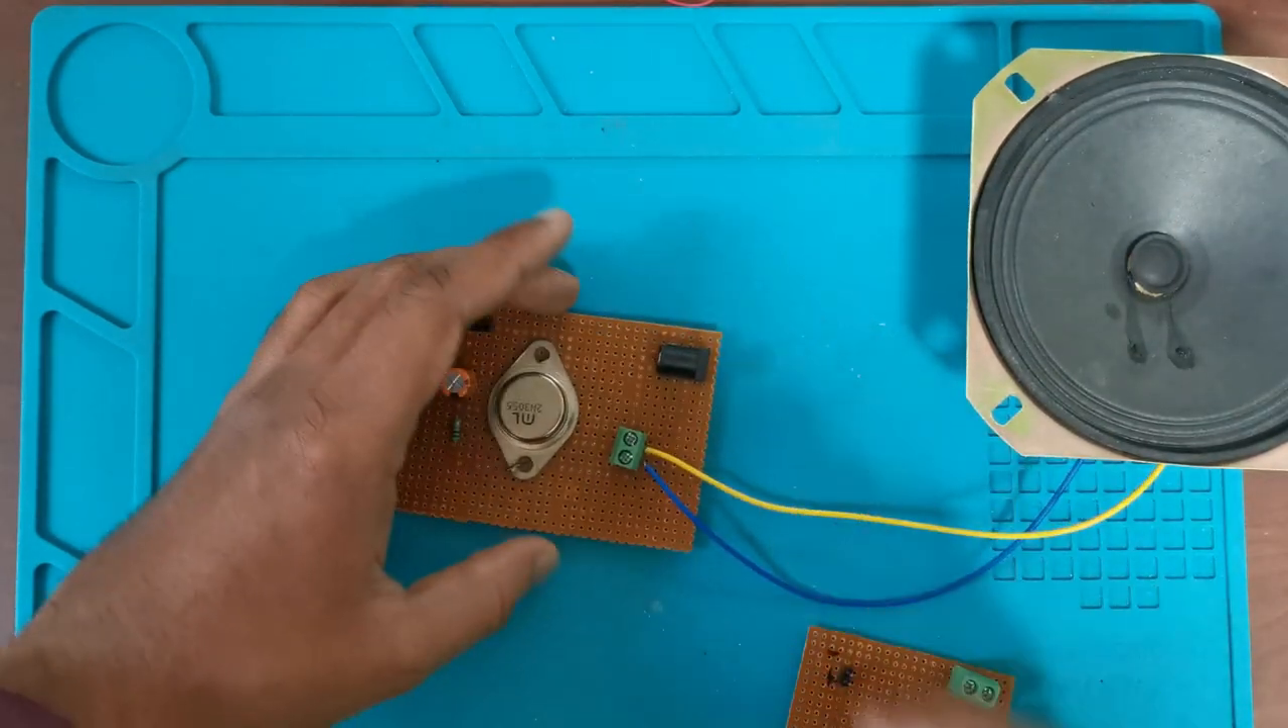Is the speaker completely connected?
Yes.